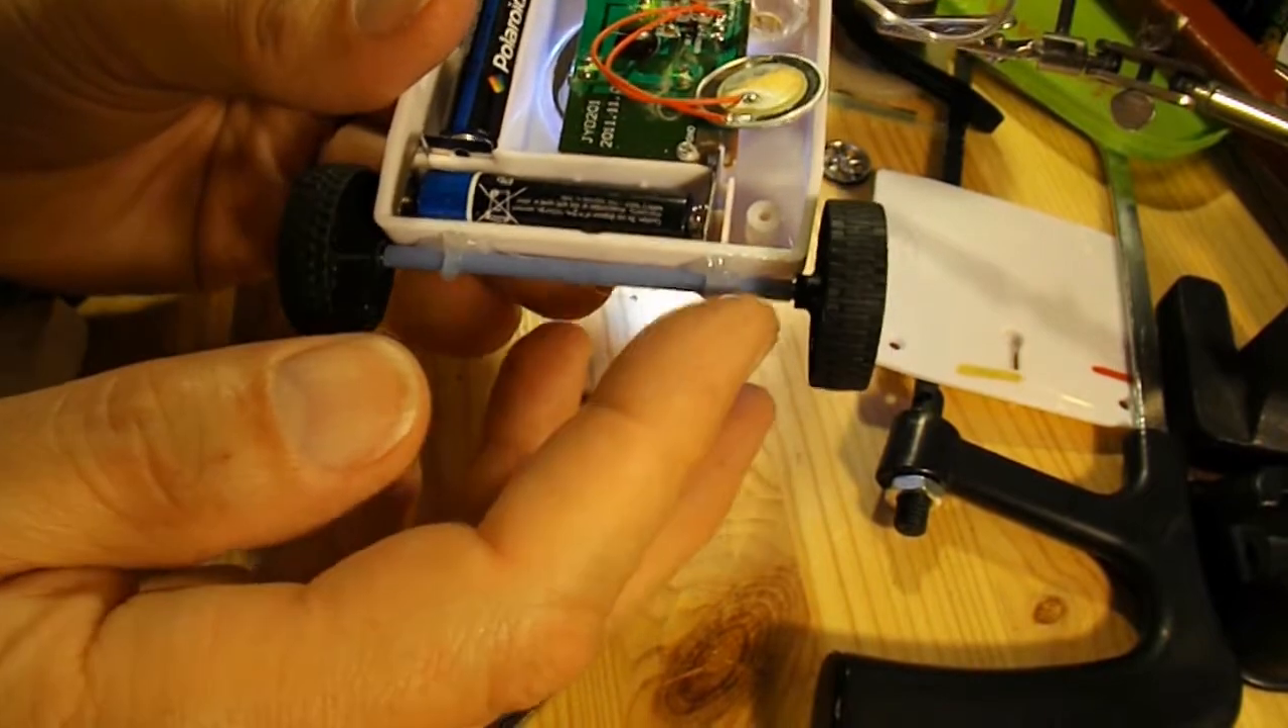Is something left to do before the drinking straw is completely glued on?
No.